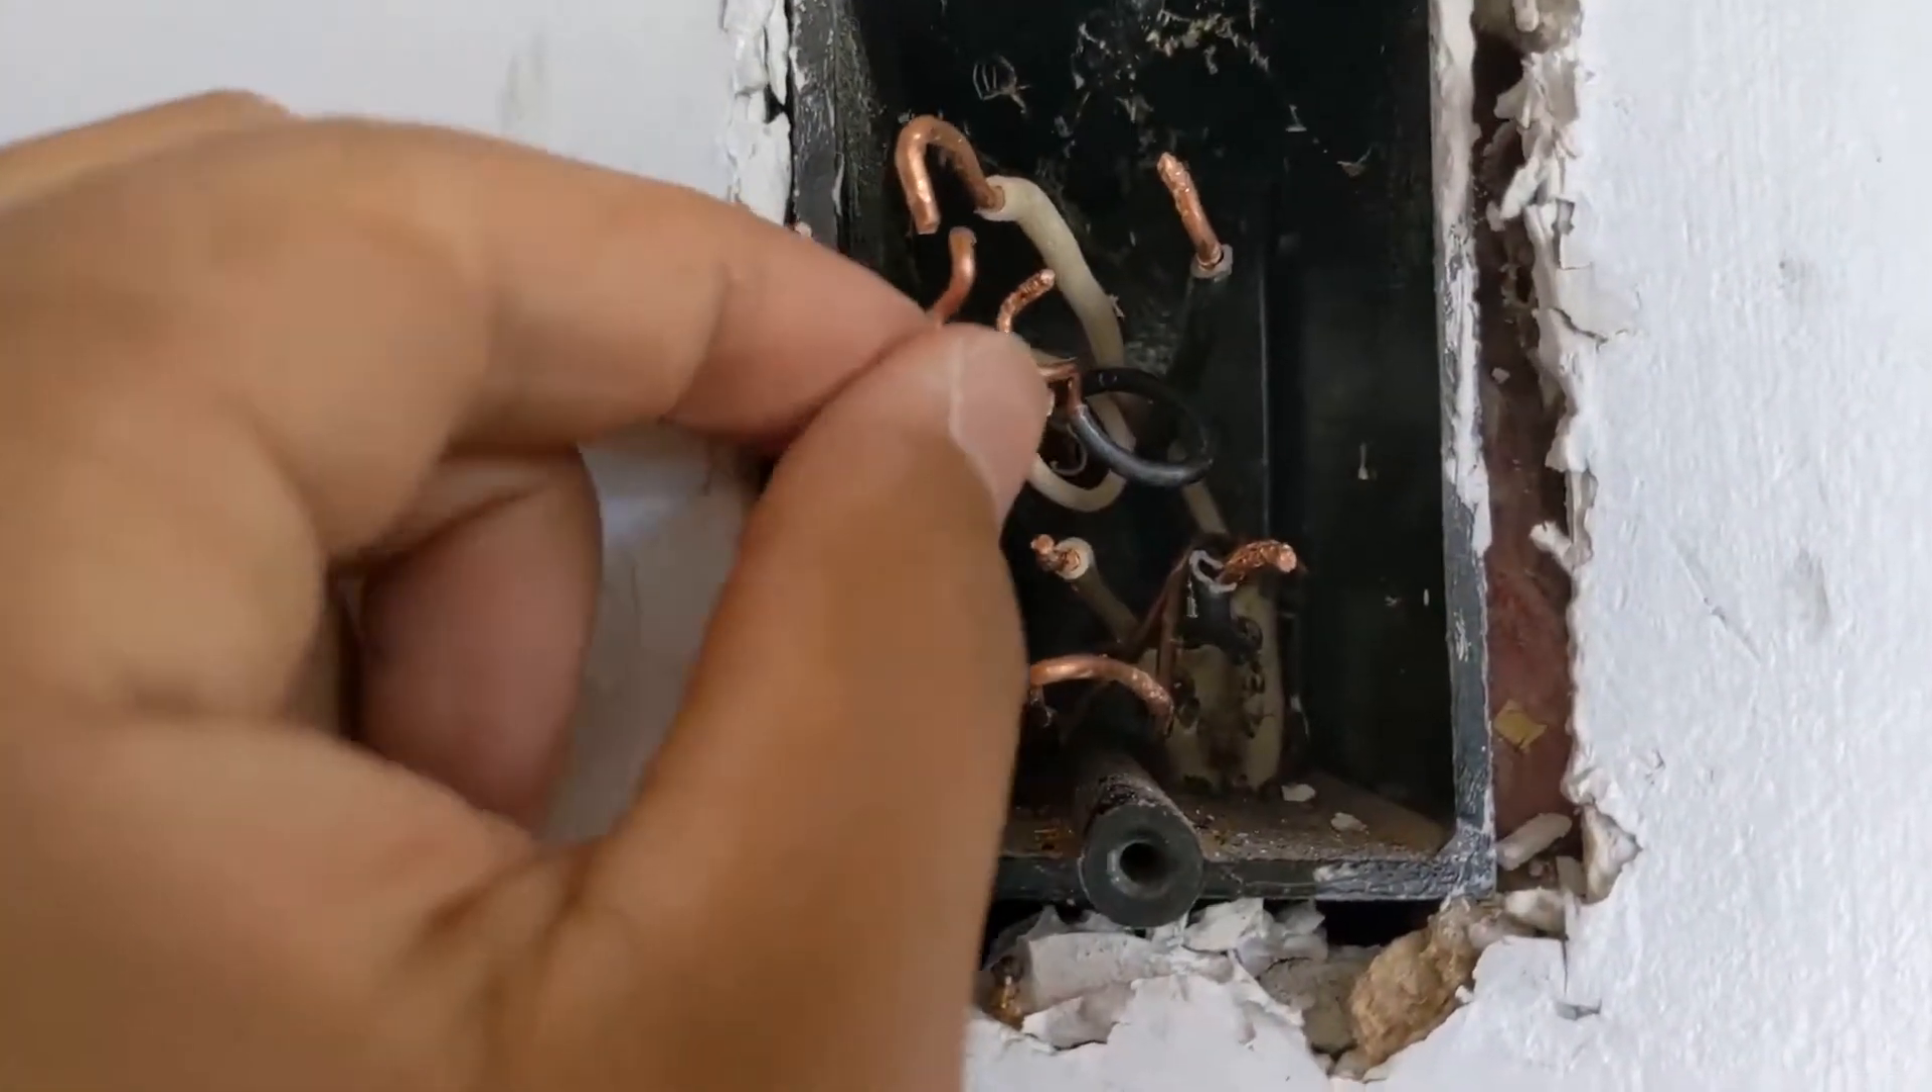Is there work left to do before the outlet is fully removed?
No.